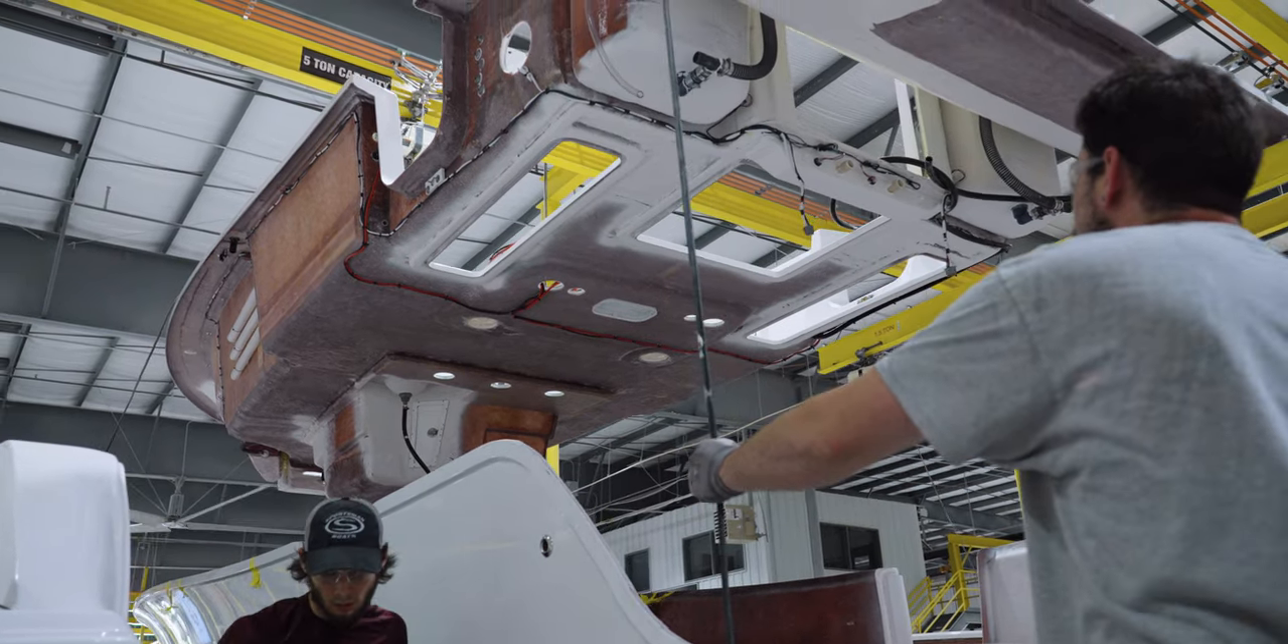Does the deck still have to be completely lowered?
Yes.